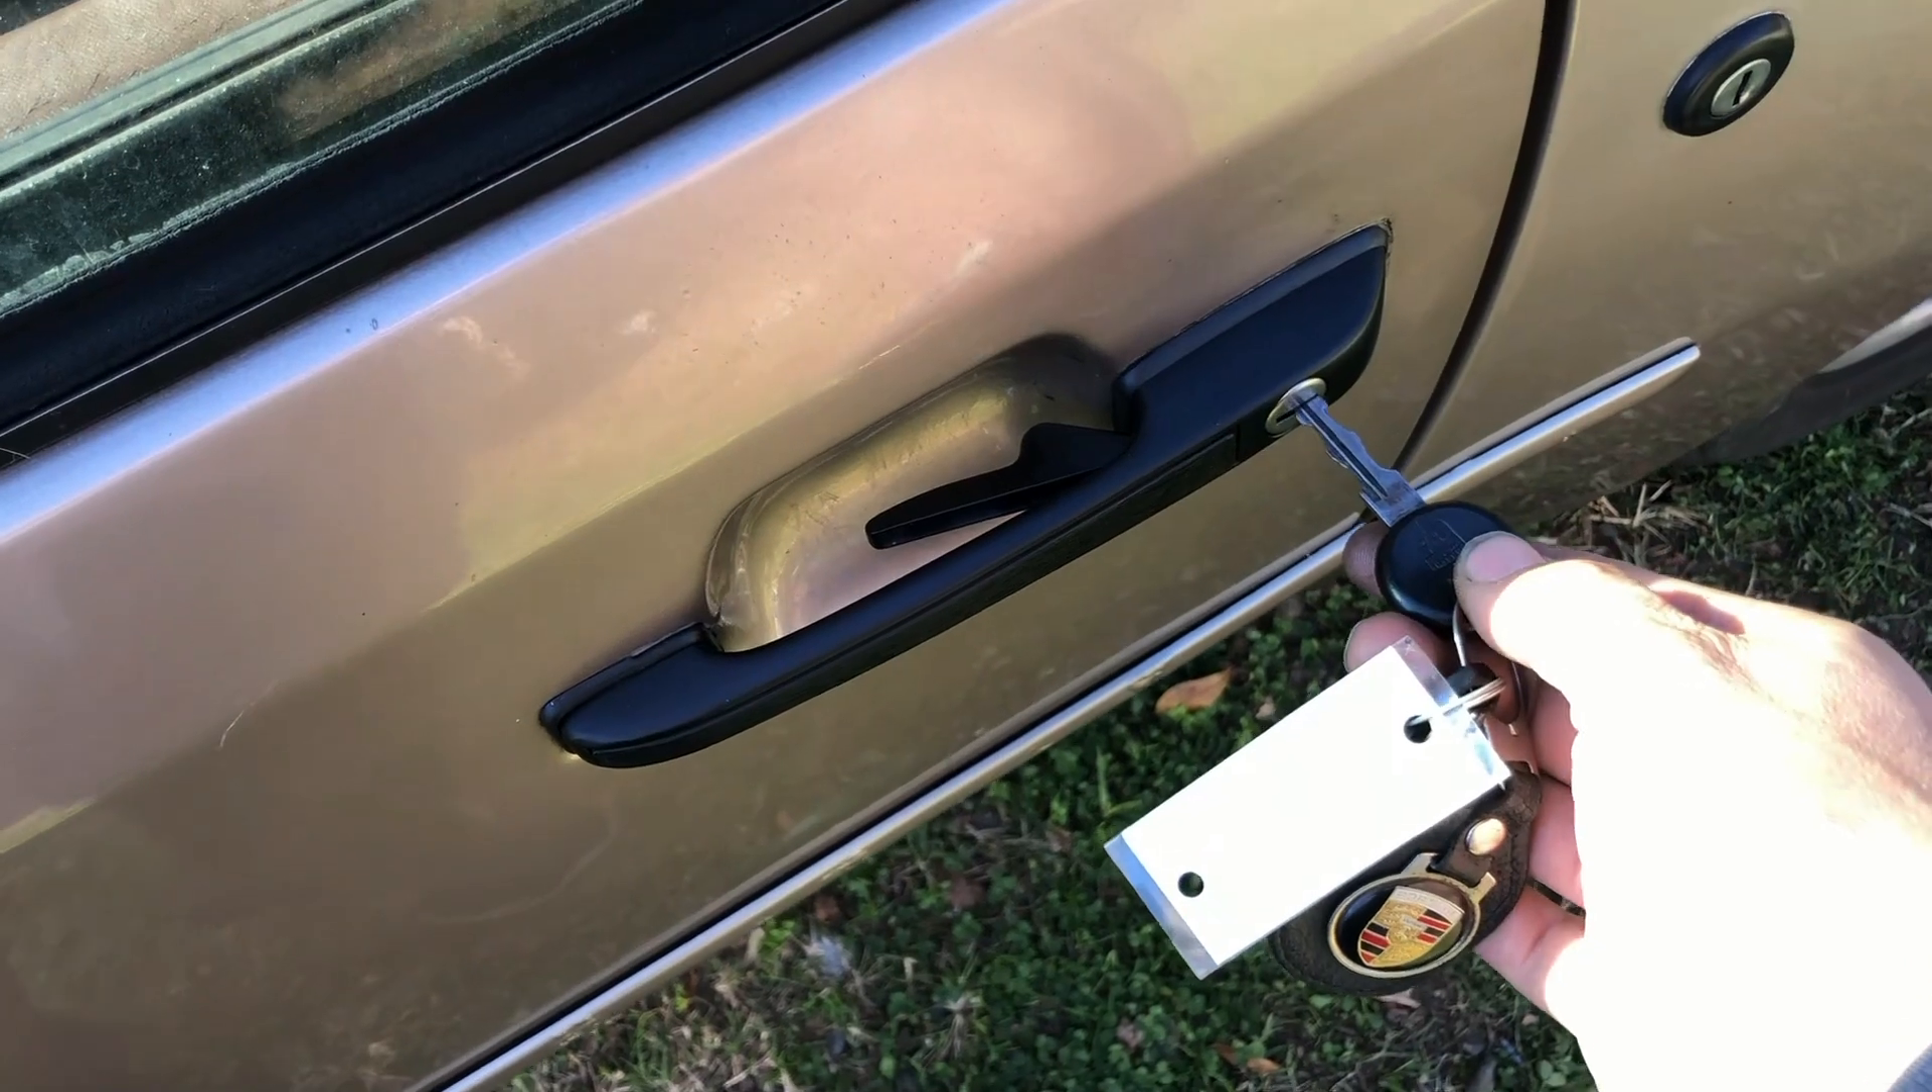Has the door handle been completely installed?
Yes.